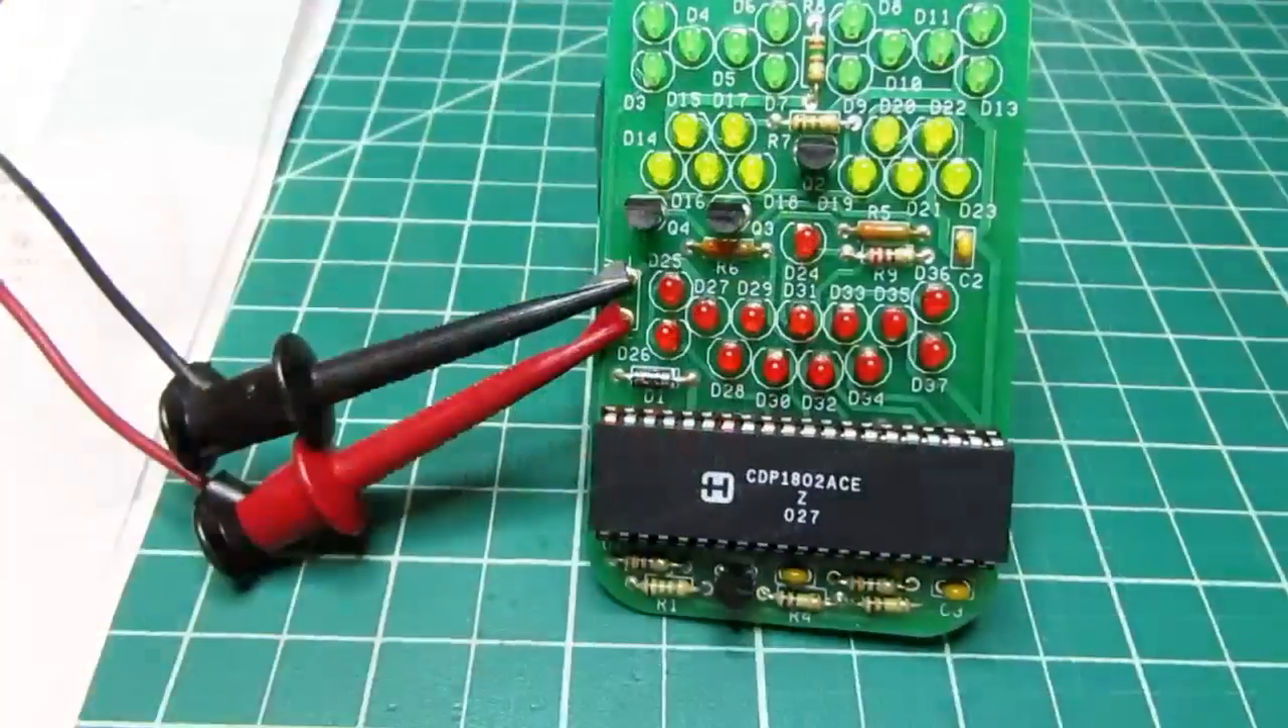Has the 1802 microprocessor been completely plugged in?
Yes.